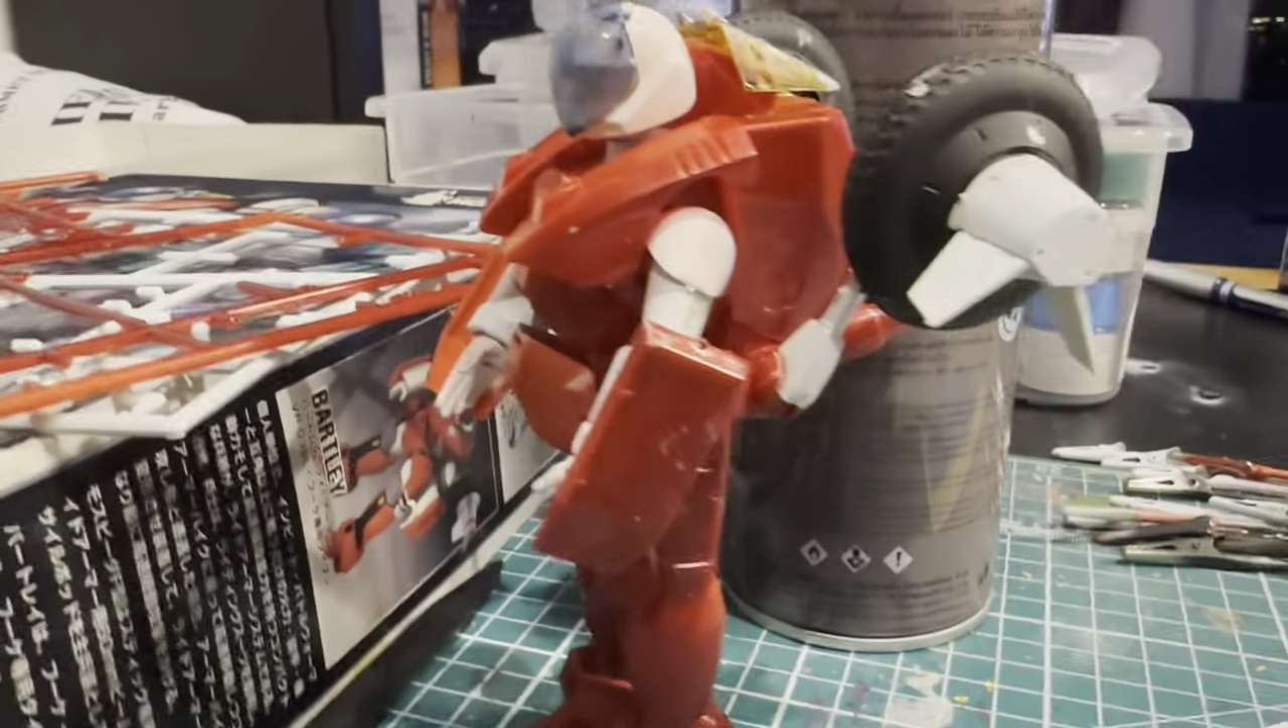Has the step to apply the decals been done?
No.